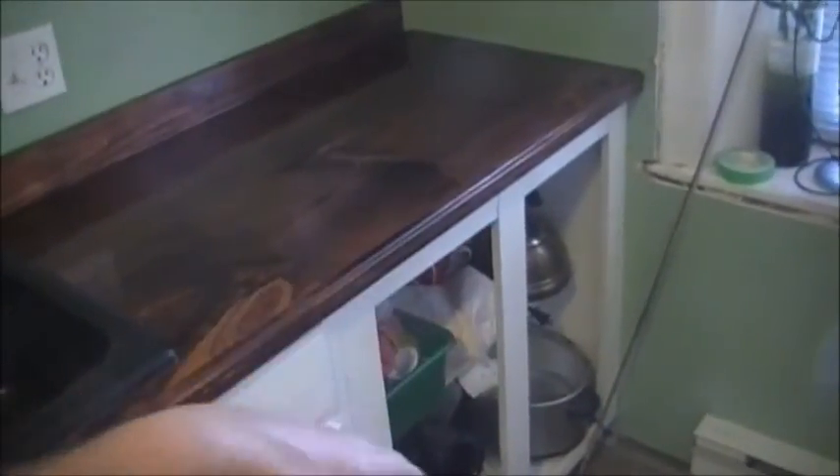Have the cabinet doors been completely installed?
No.